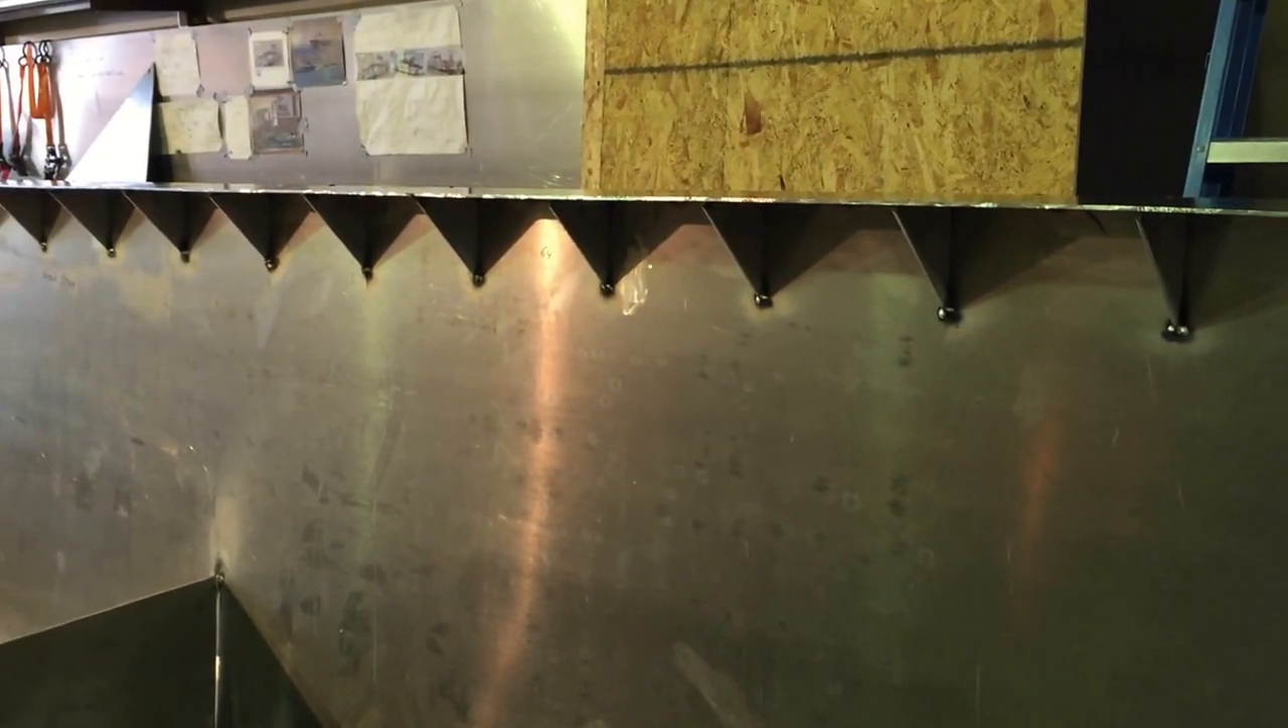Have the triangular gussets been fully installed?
Yes.